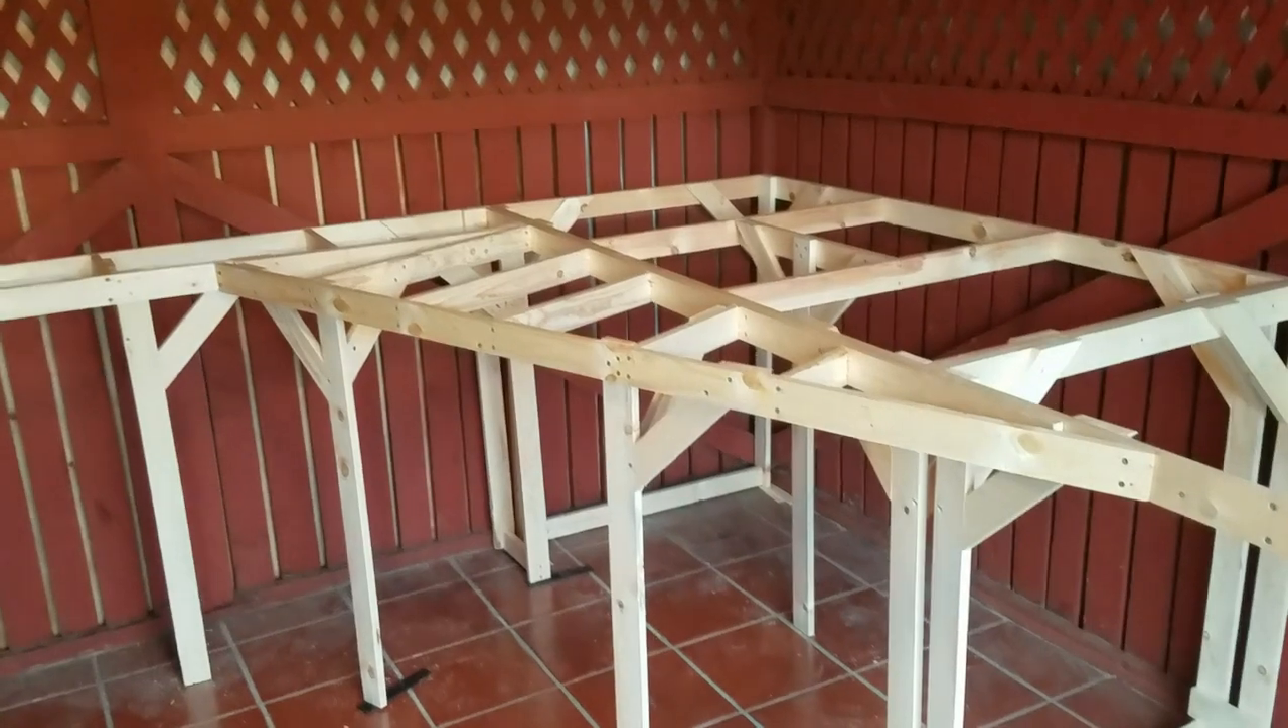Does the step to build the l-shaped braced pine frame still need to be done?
No.